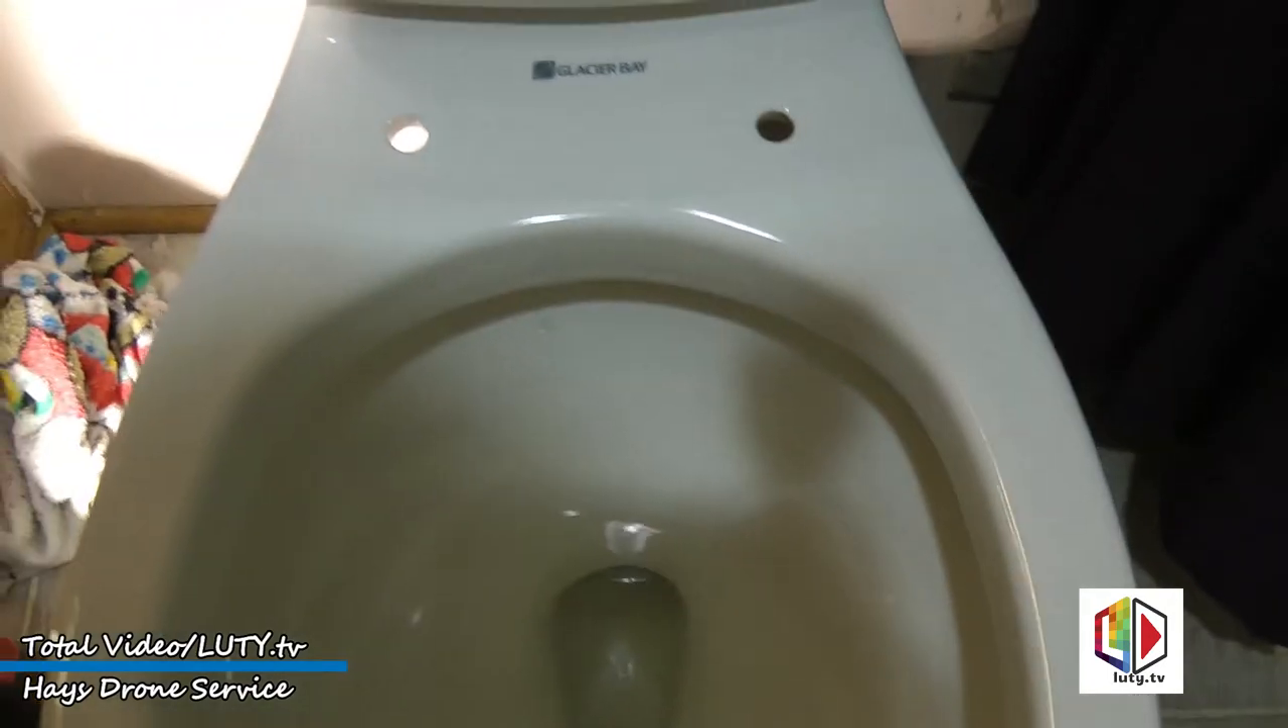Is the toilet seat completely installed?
No.